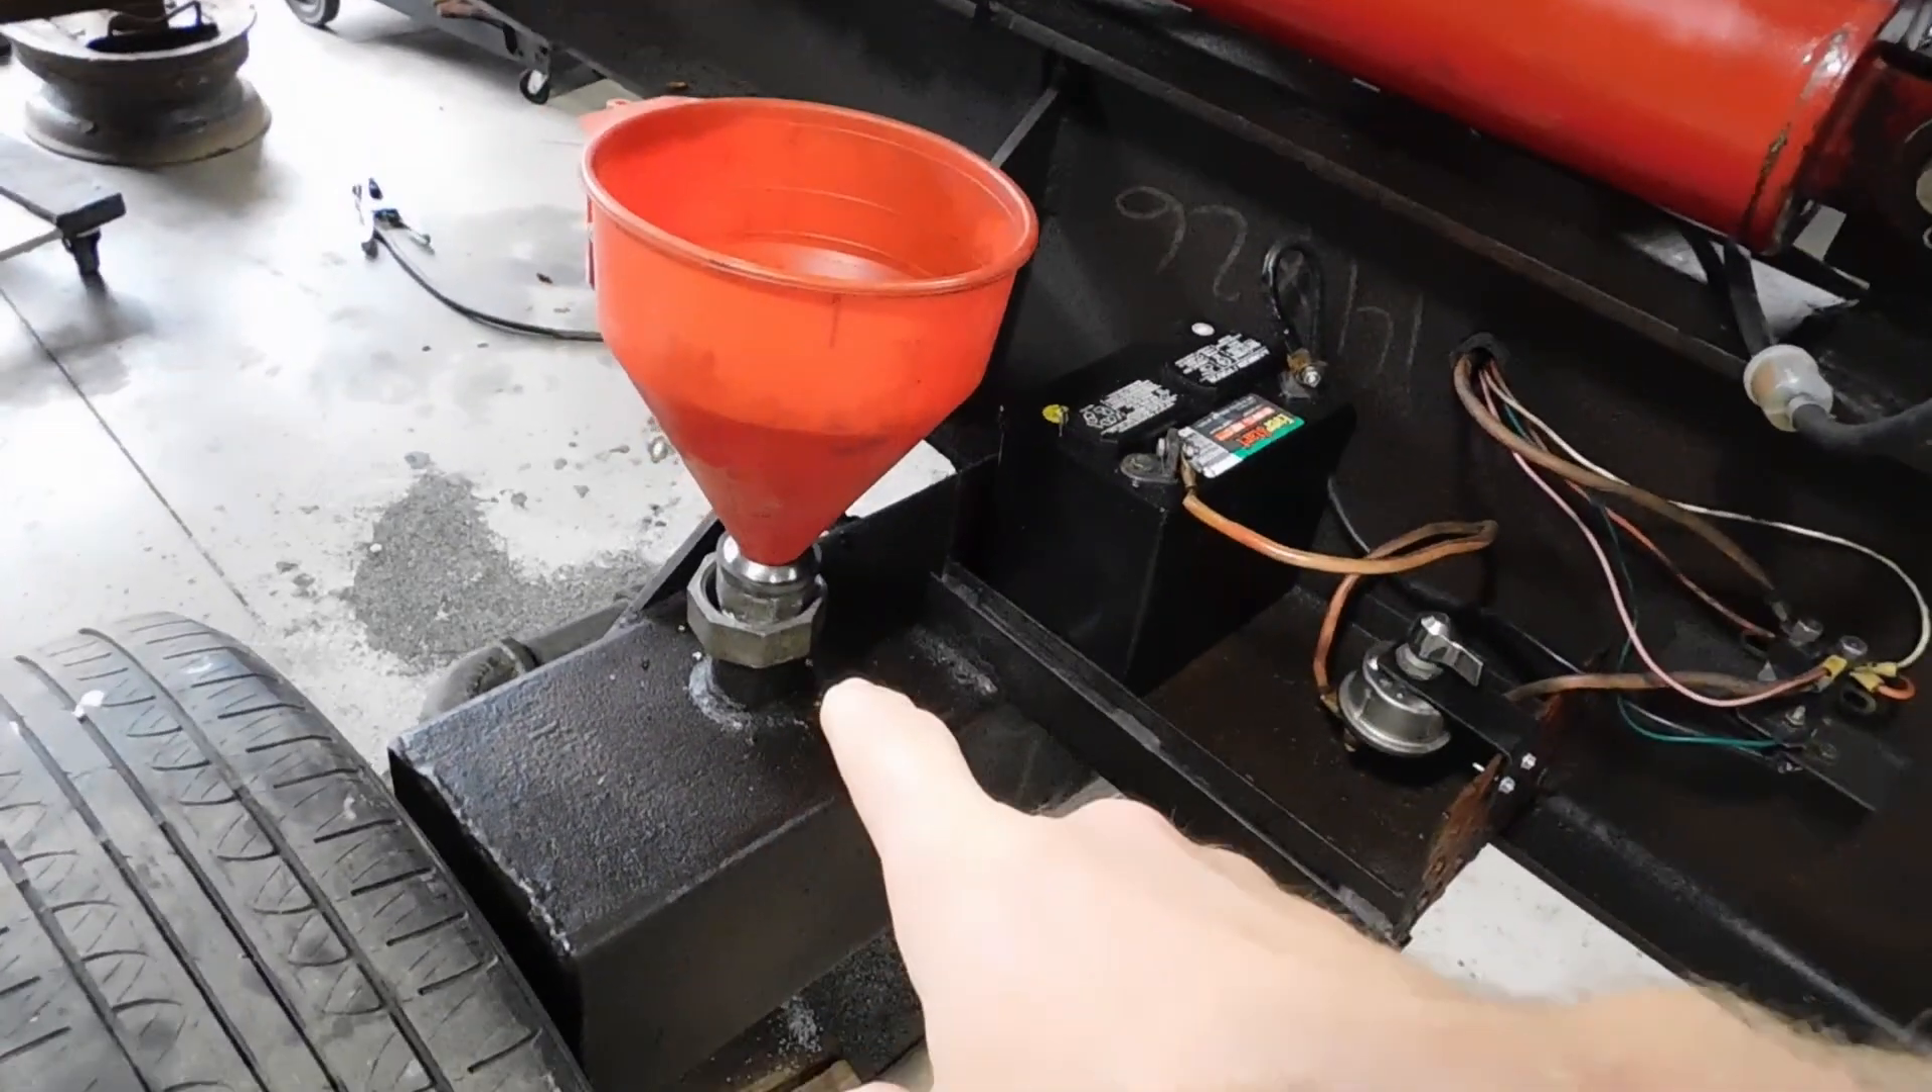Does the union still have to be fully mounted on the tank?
No.